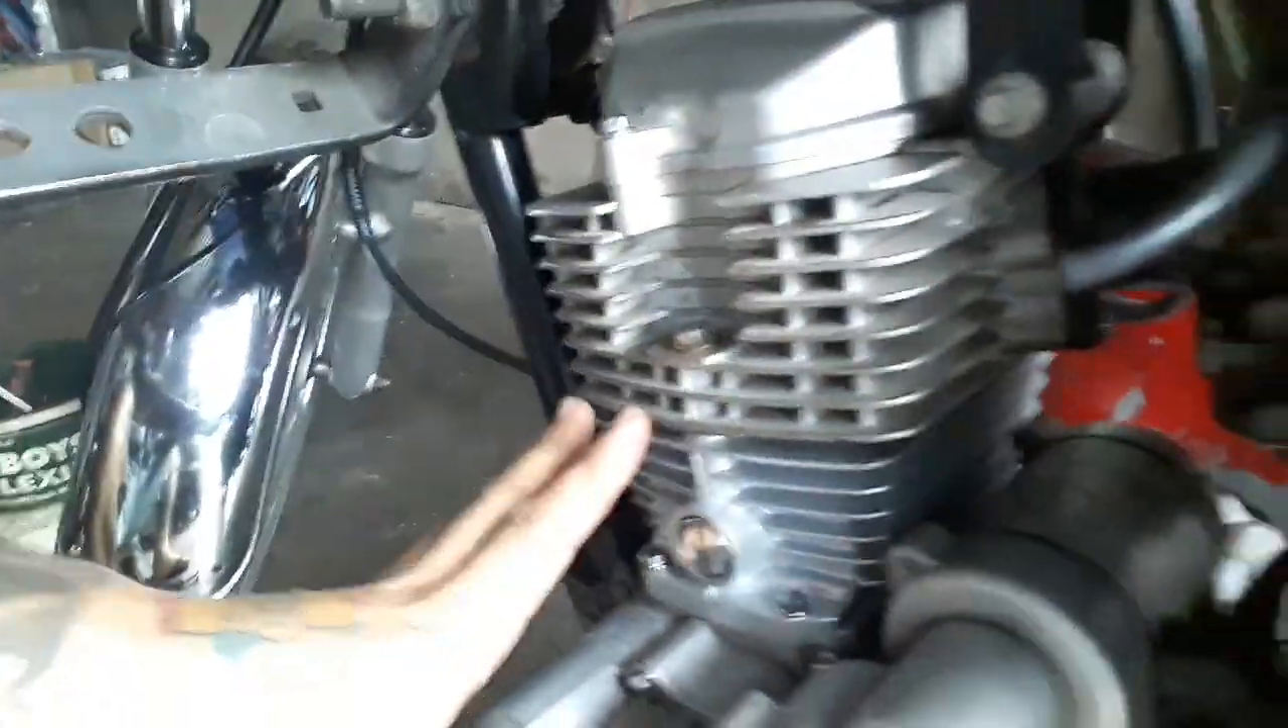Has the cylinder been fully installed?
Yes.